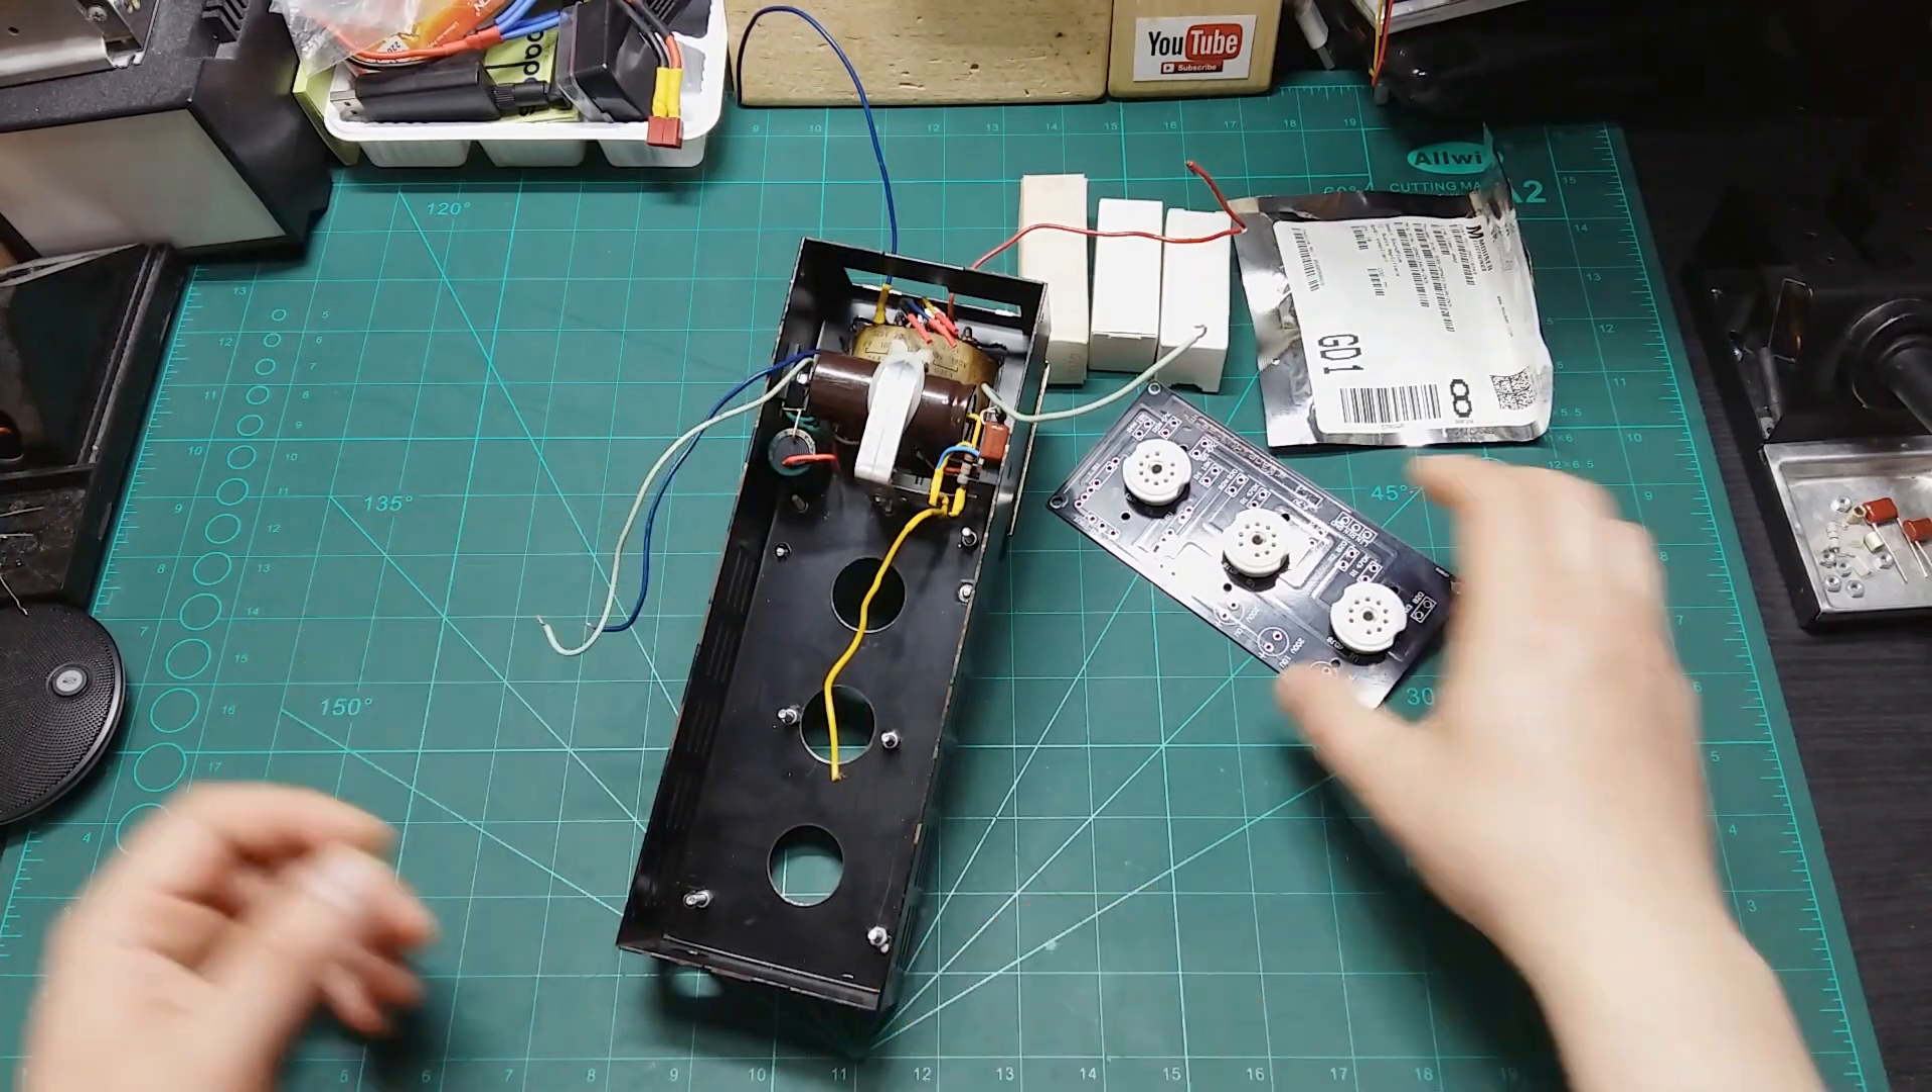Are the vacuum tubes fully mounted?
No.